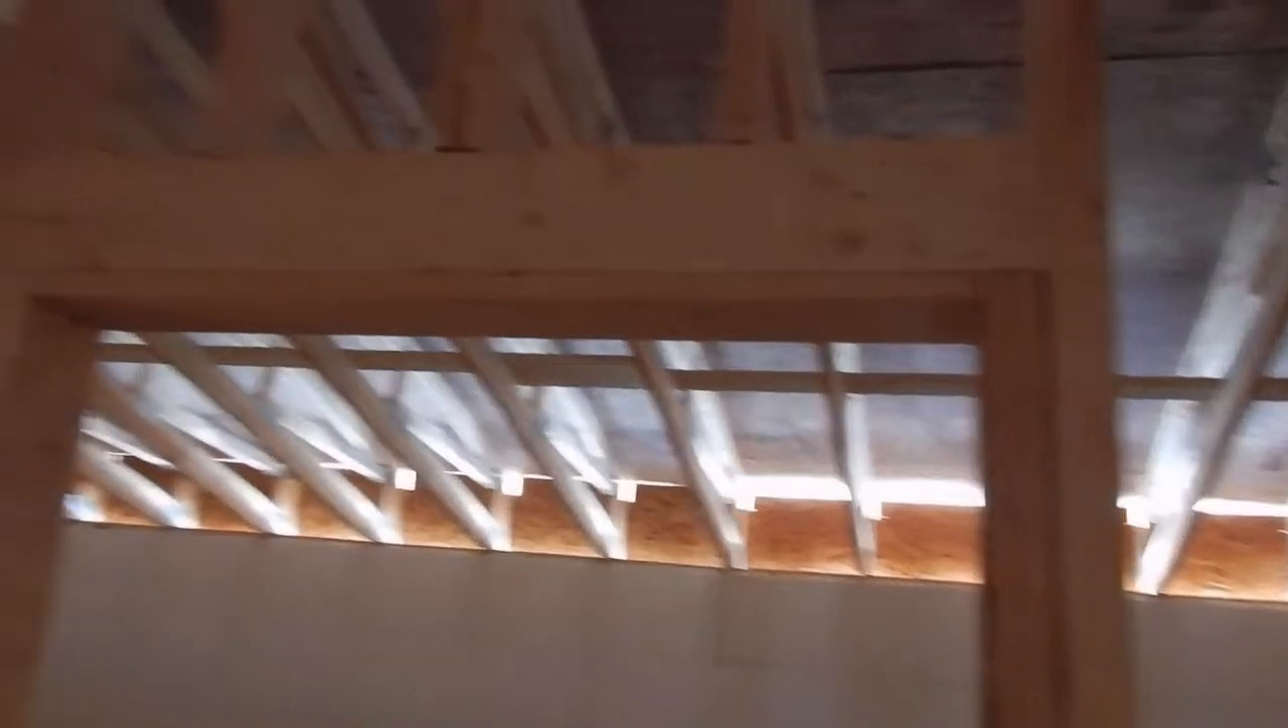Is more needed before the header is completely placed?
No.